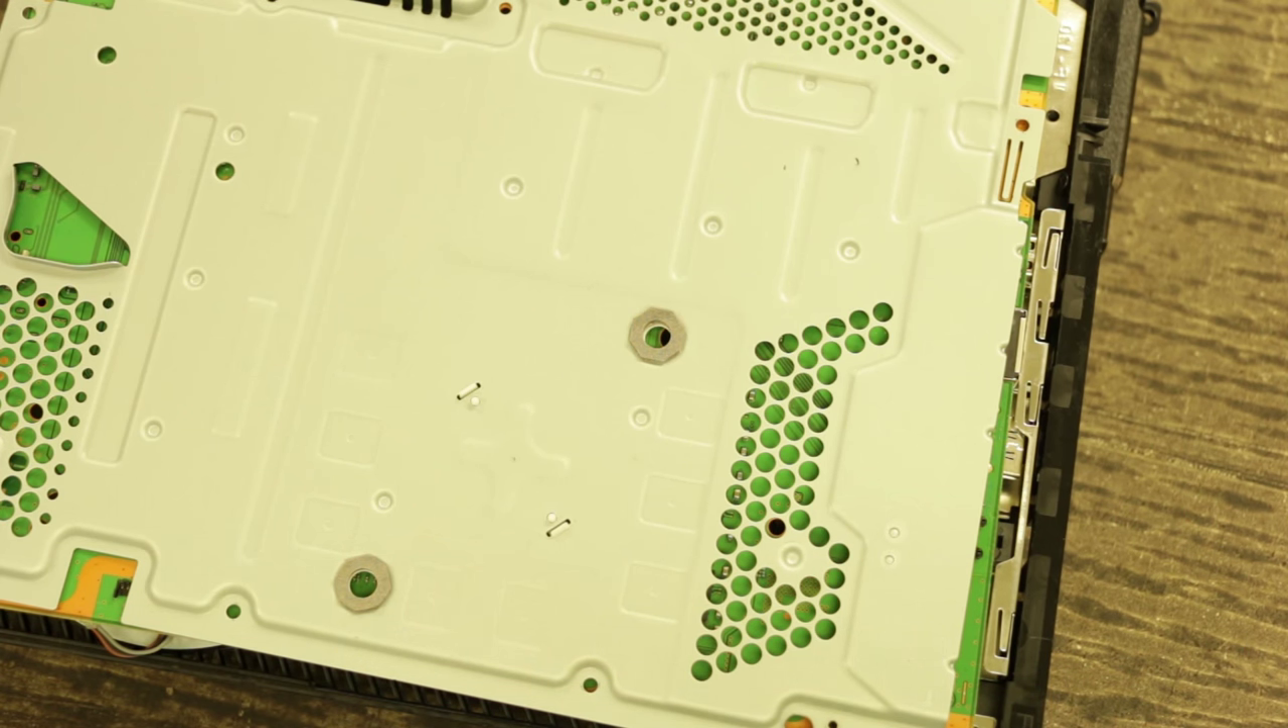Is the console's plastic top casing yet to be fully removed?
No.